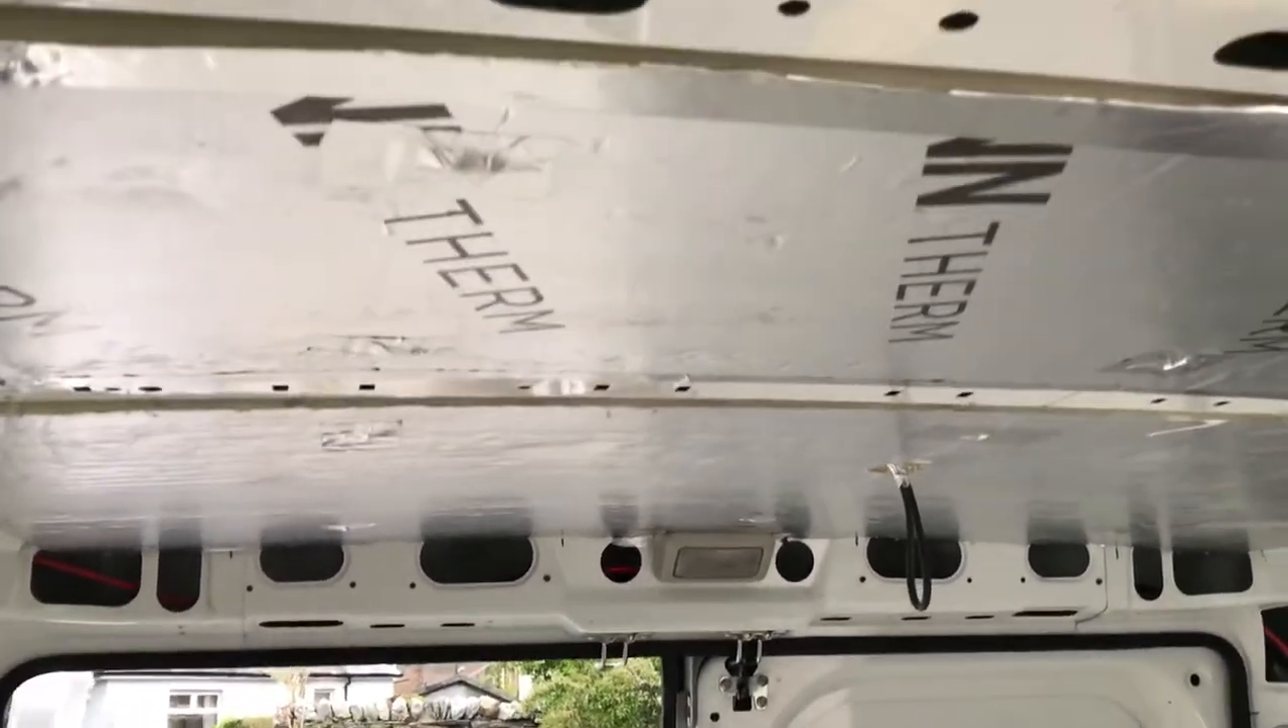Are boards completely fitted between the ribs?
Yes.